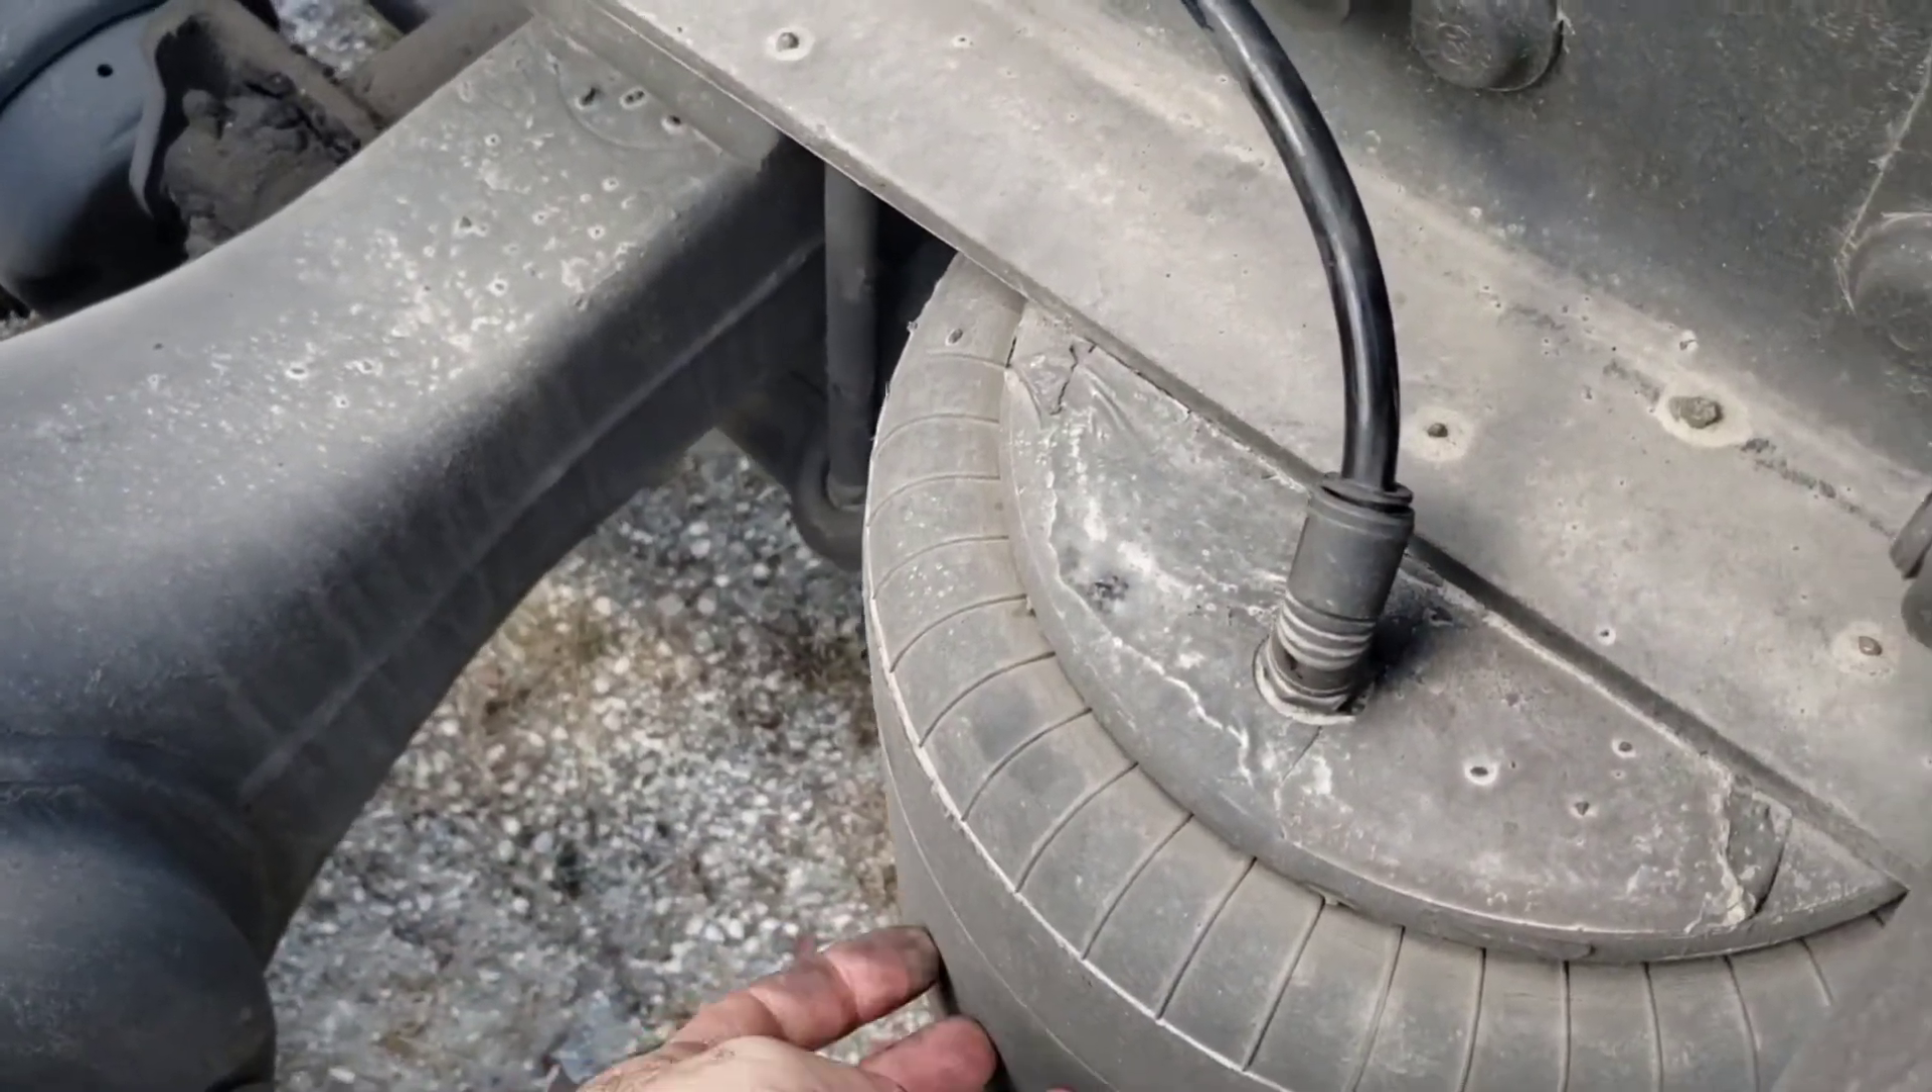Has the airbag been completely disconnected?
No.